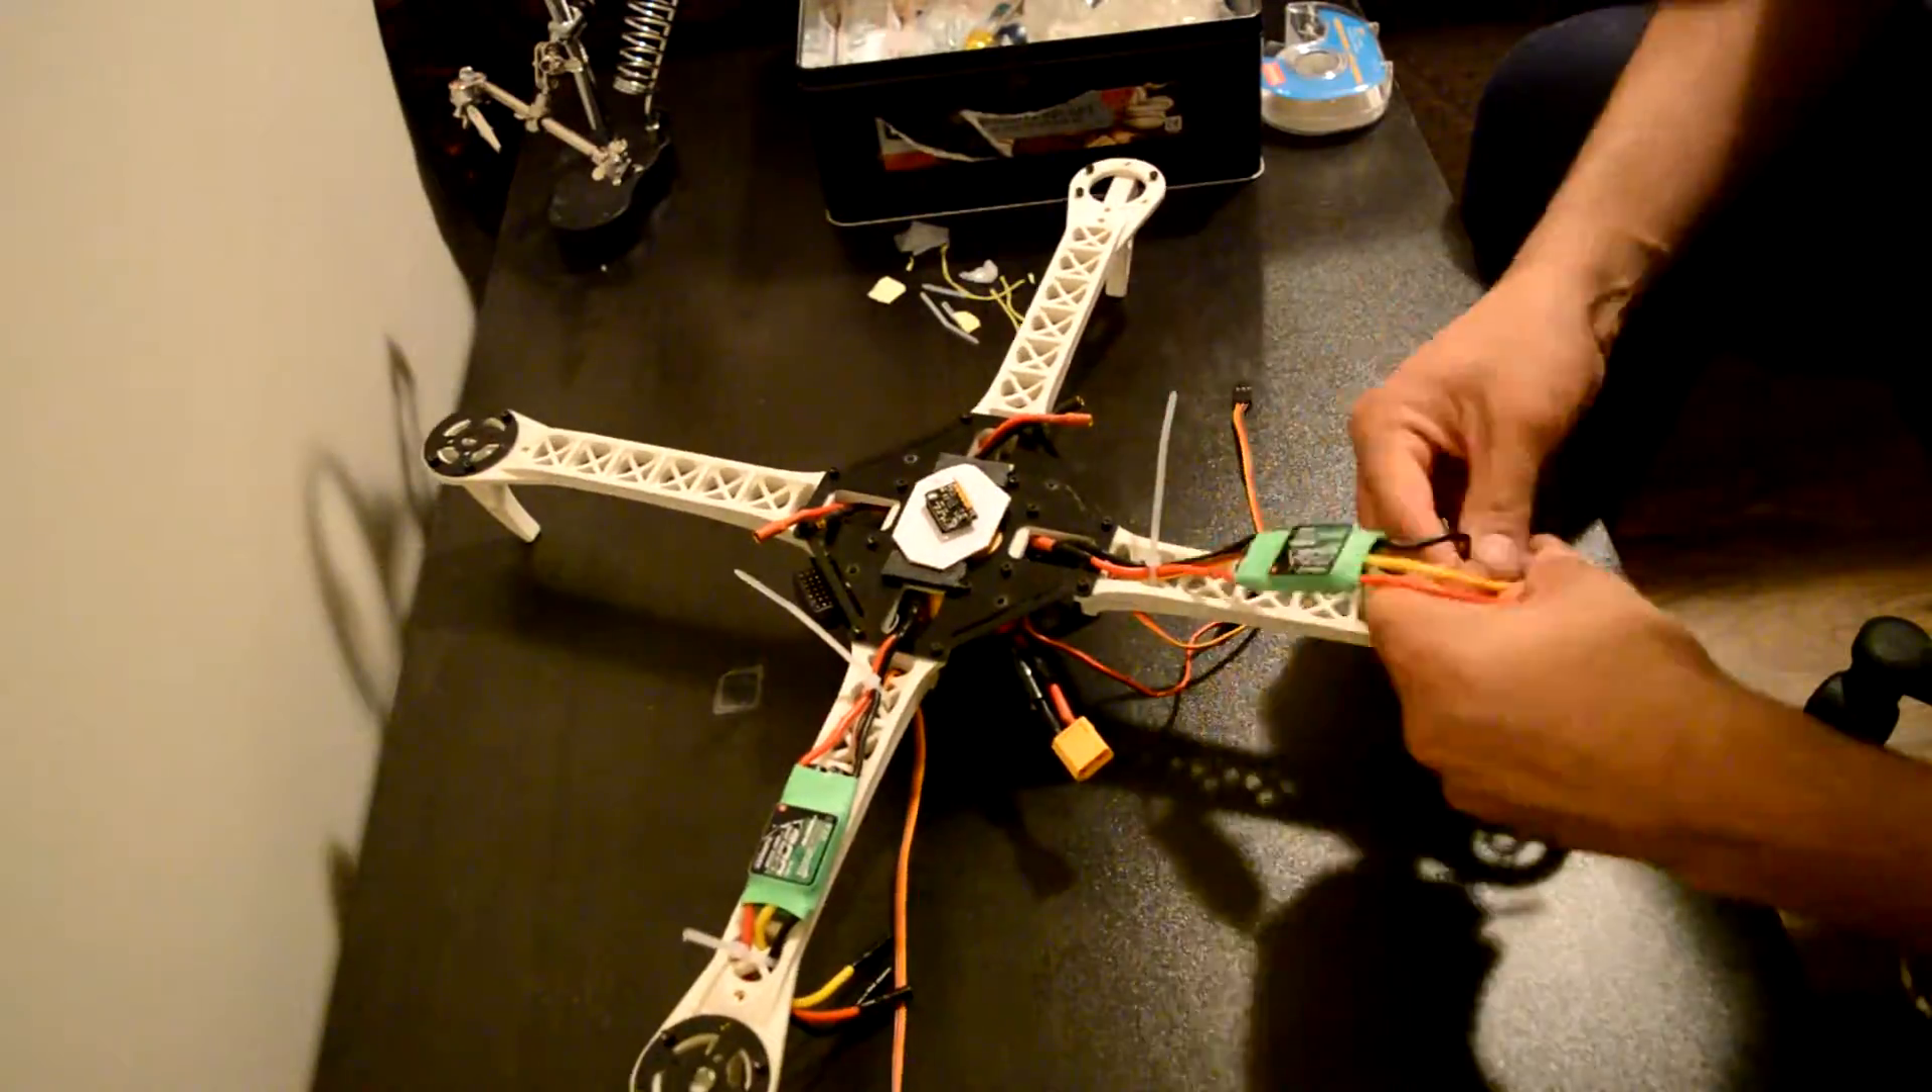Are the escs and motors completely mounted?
No.